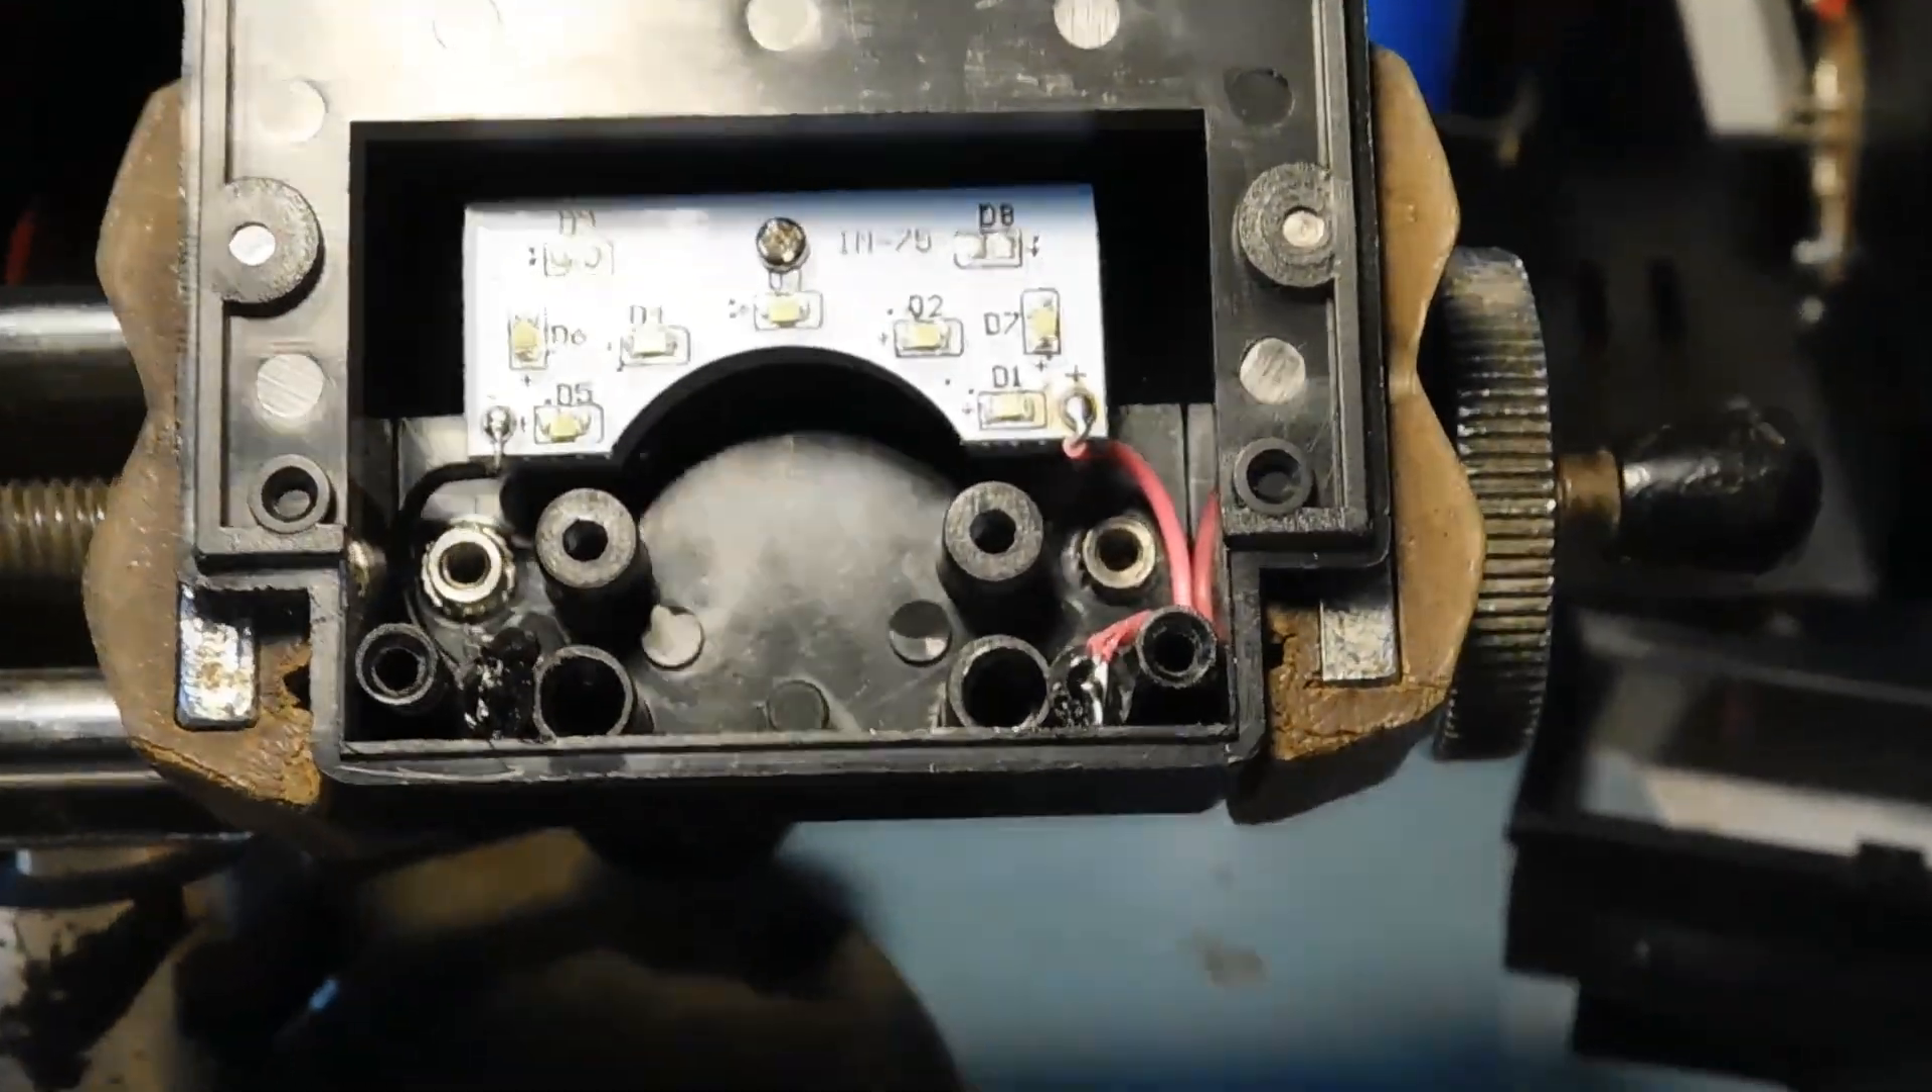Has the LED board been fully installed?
Yes.